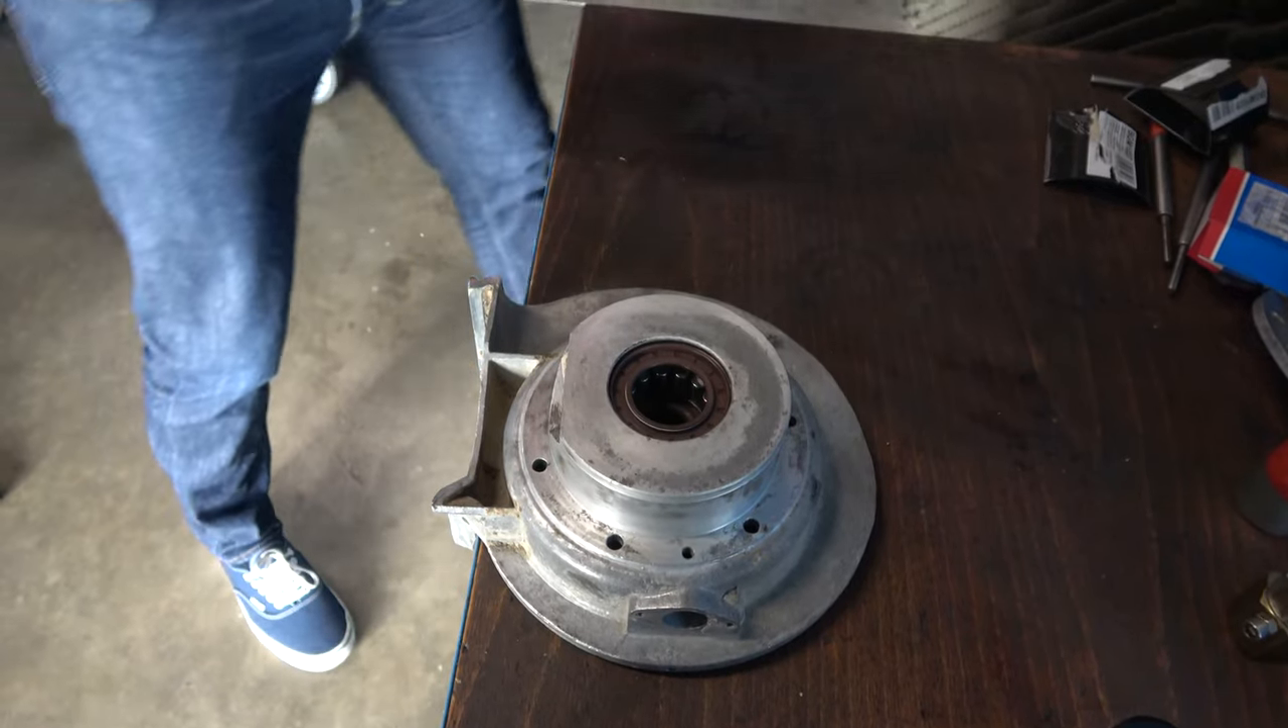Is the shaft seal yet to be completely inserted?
No.